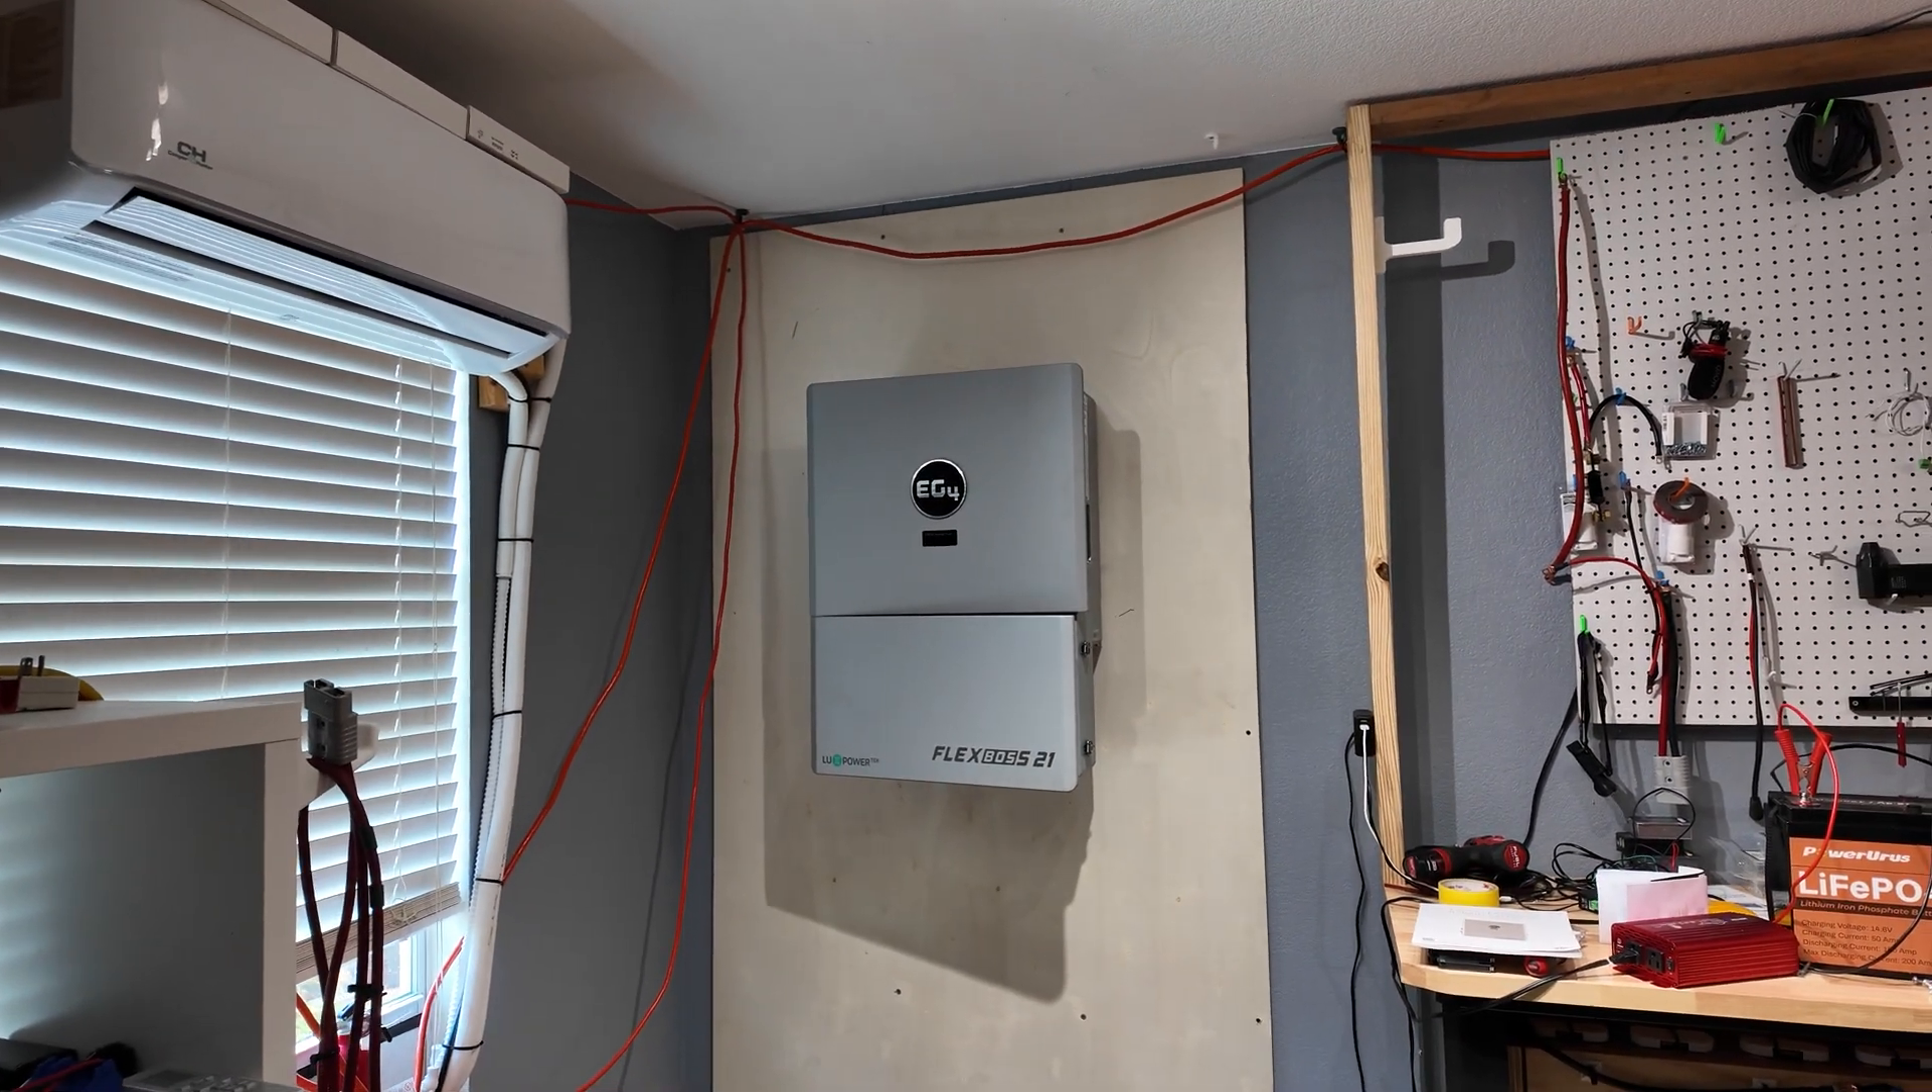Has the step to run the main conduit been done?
No.